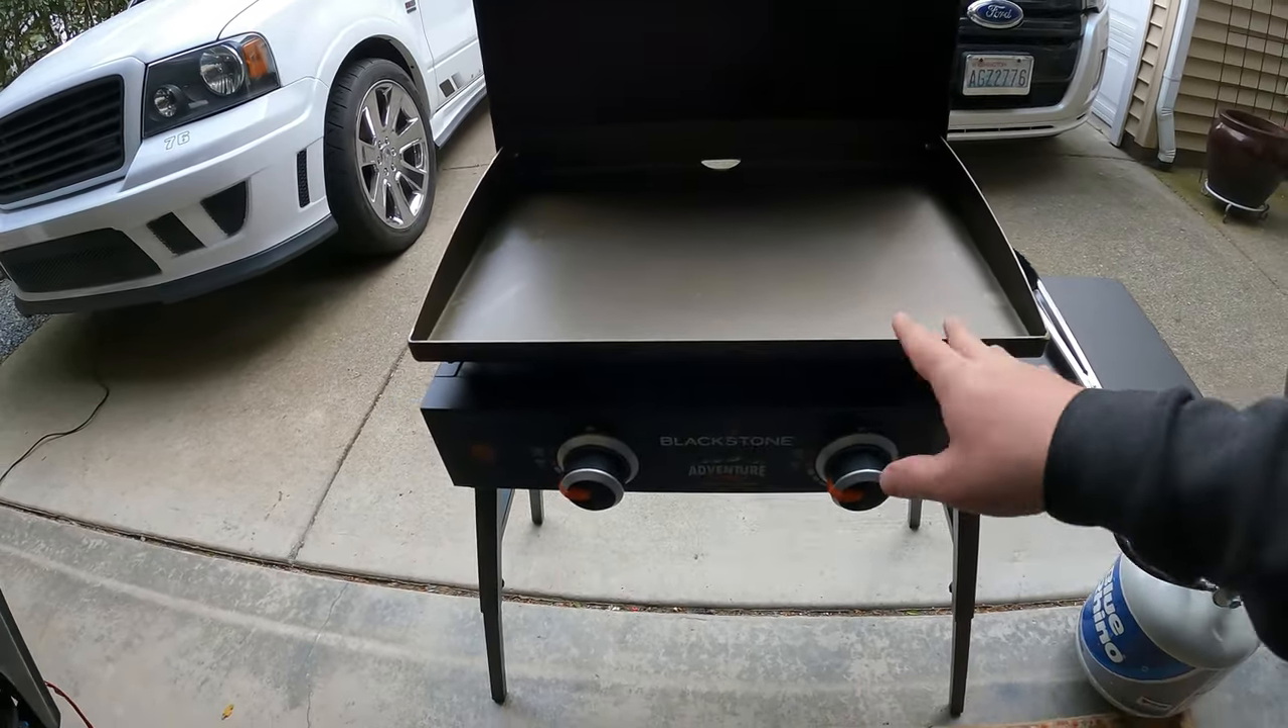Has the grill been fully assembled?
Yes.